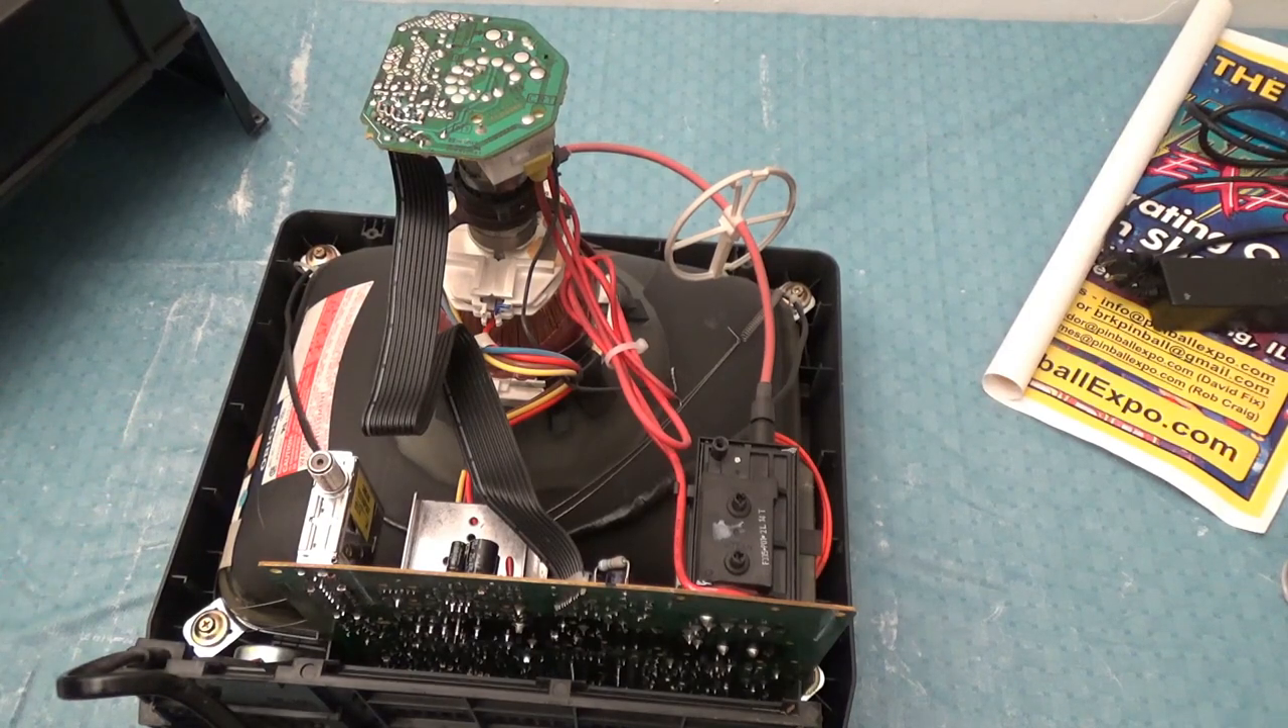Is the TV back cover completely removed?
Yes.